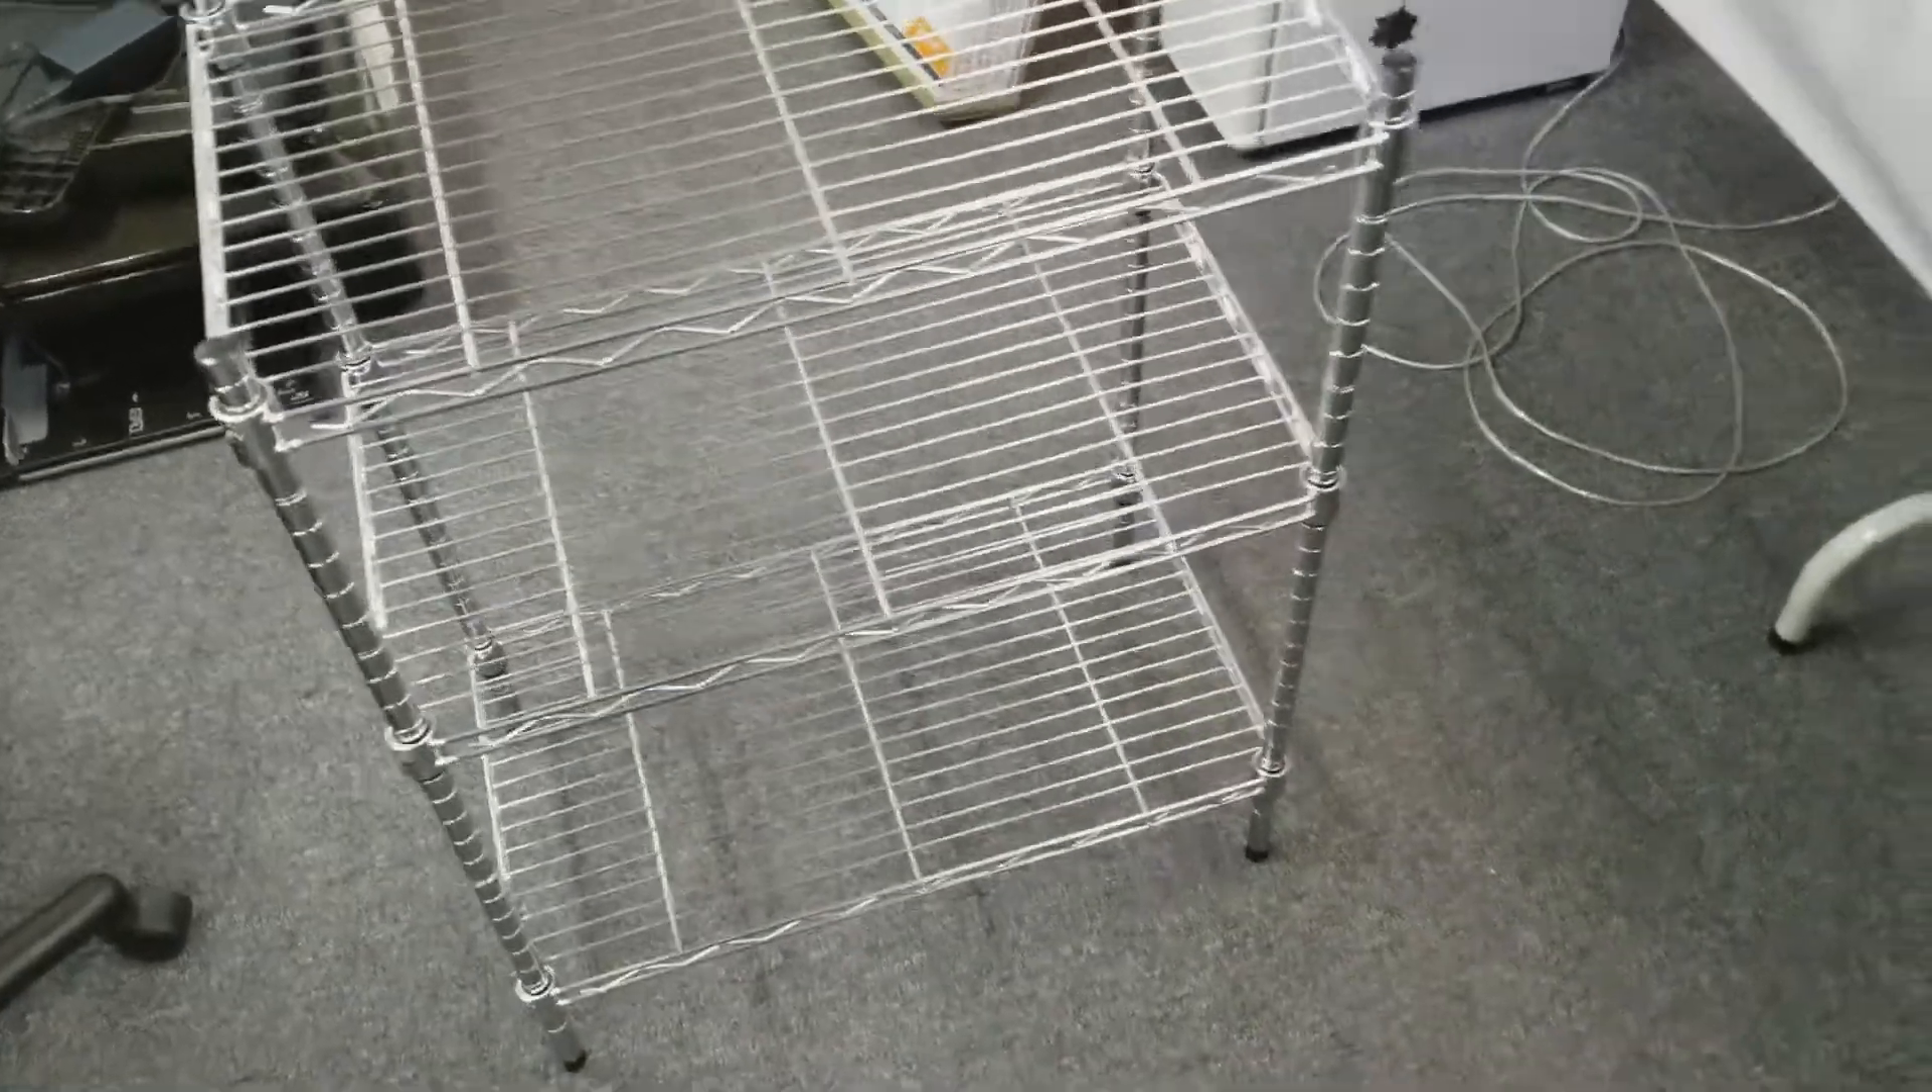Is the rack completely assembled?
Yes.